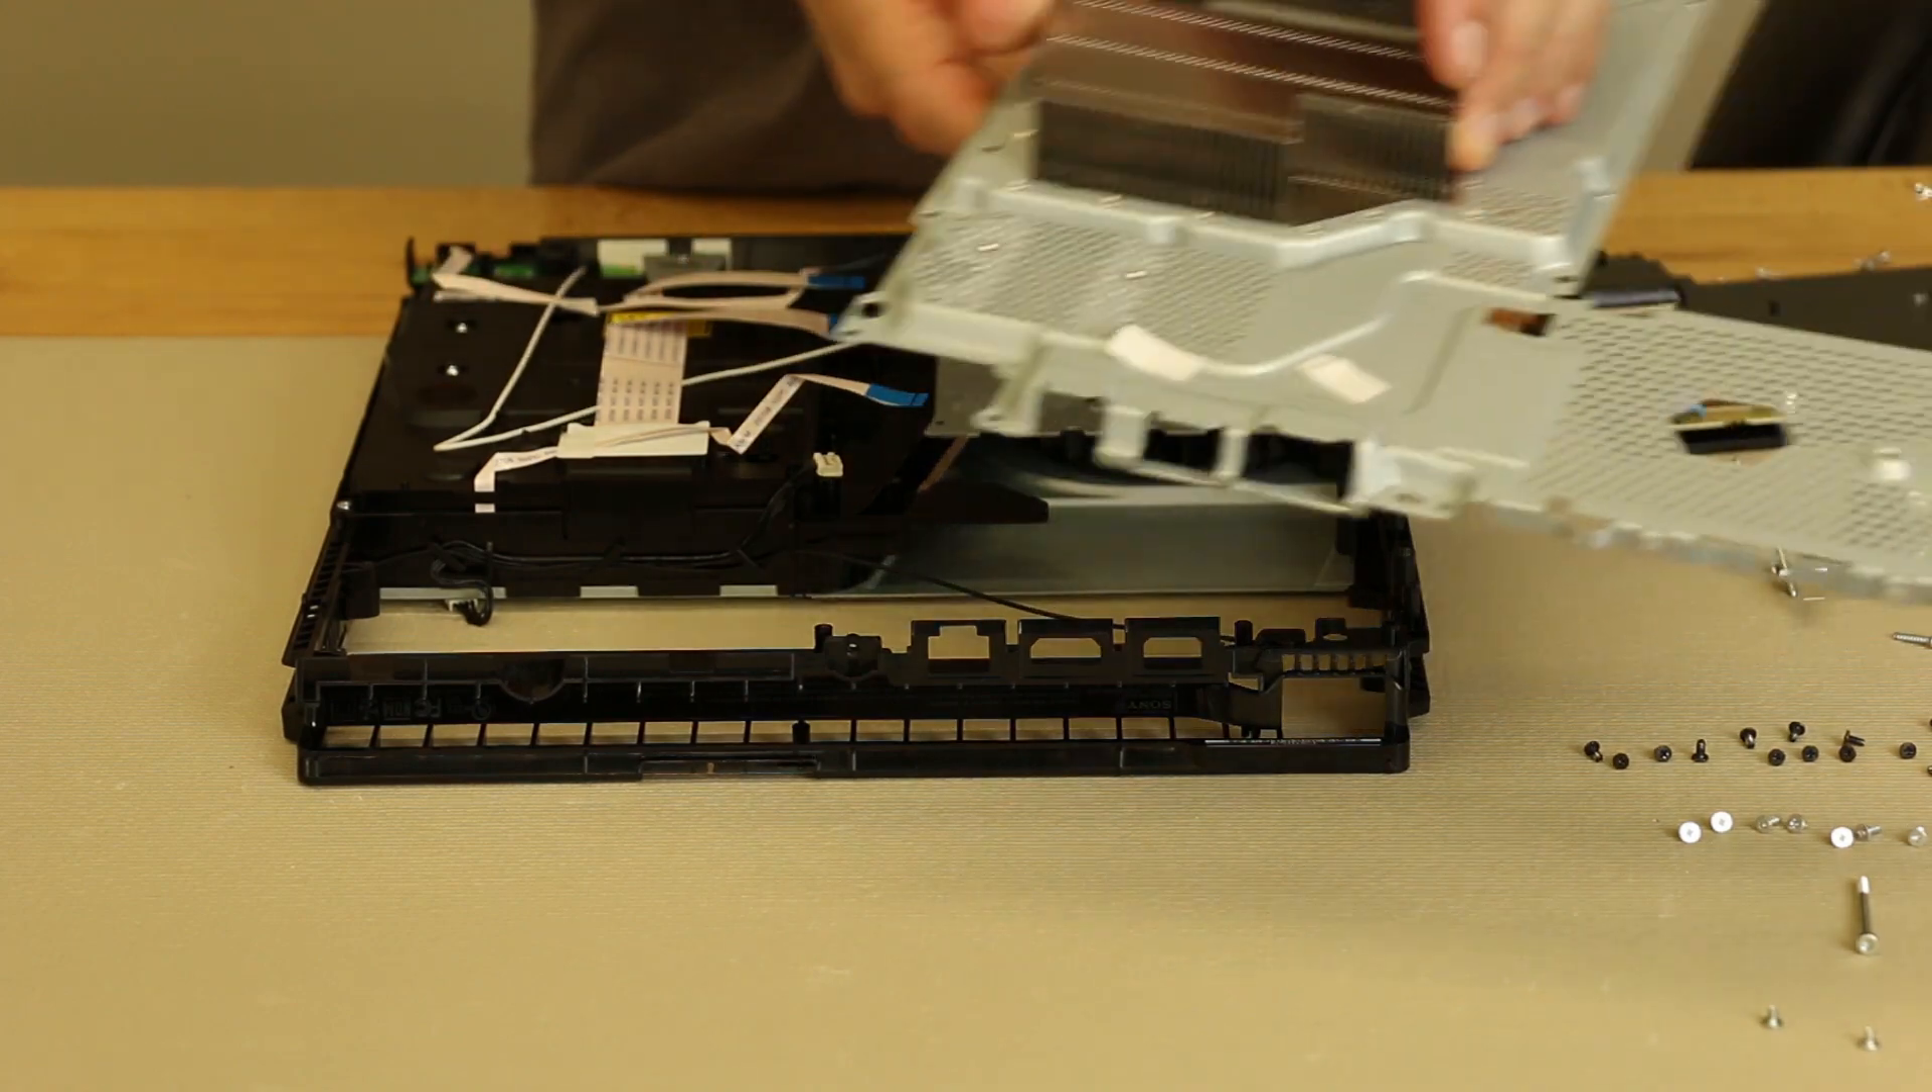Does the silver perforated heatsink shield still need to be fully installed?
Yes.